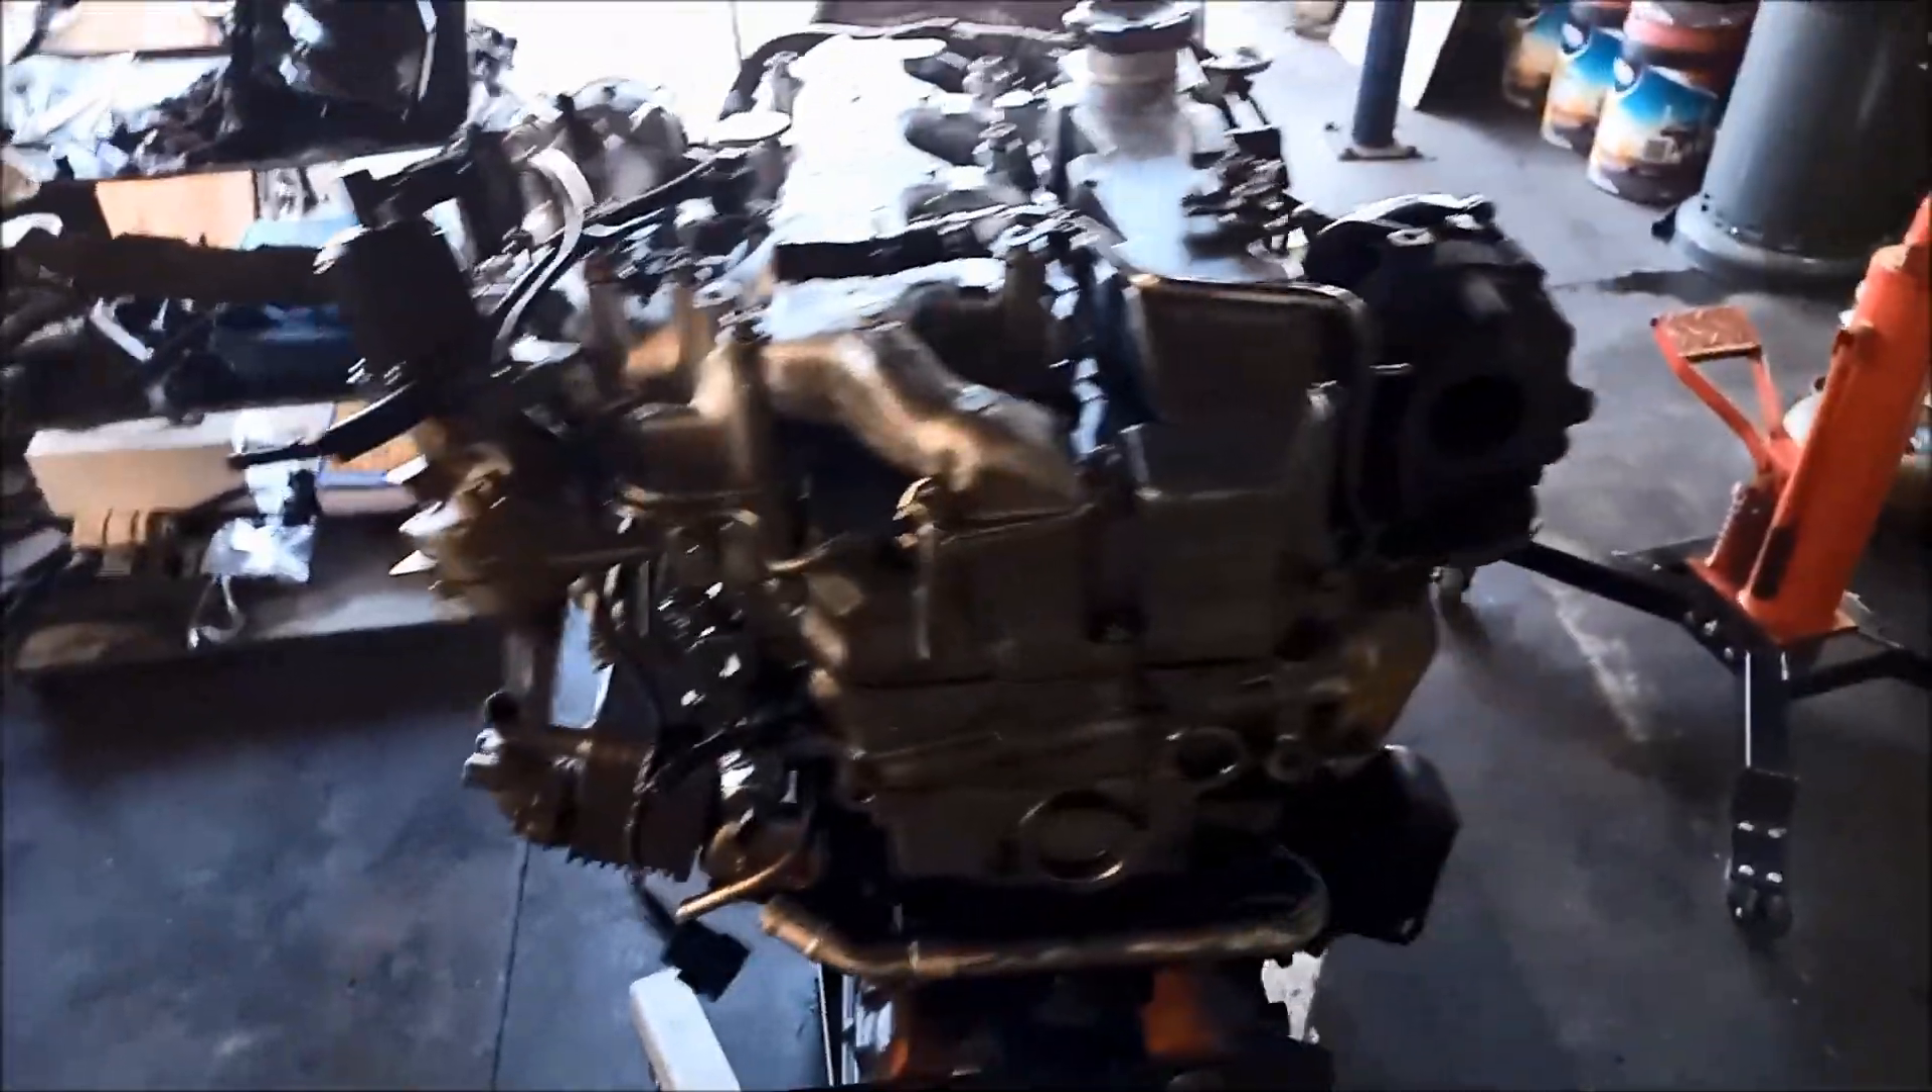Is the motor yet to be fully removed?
No.